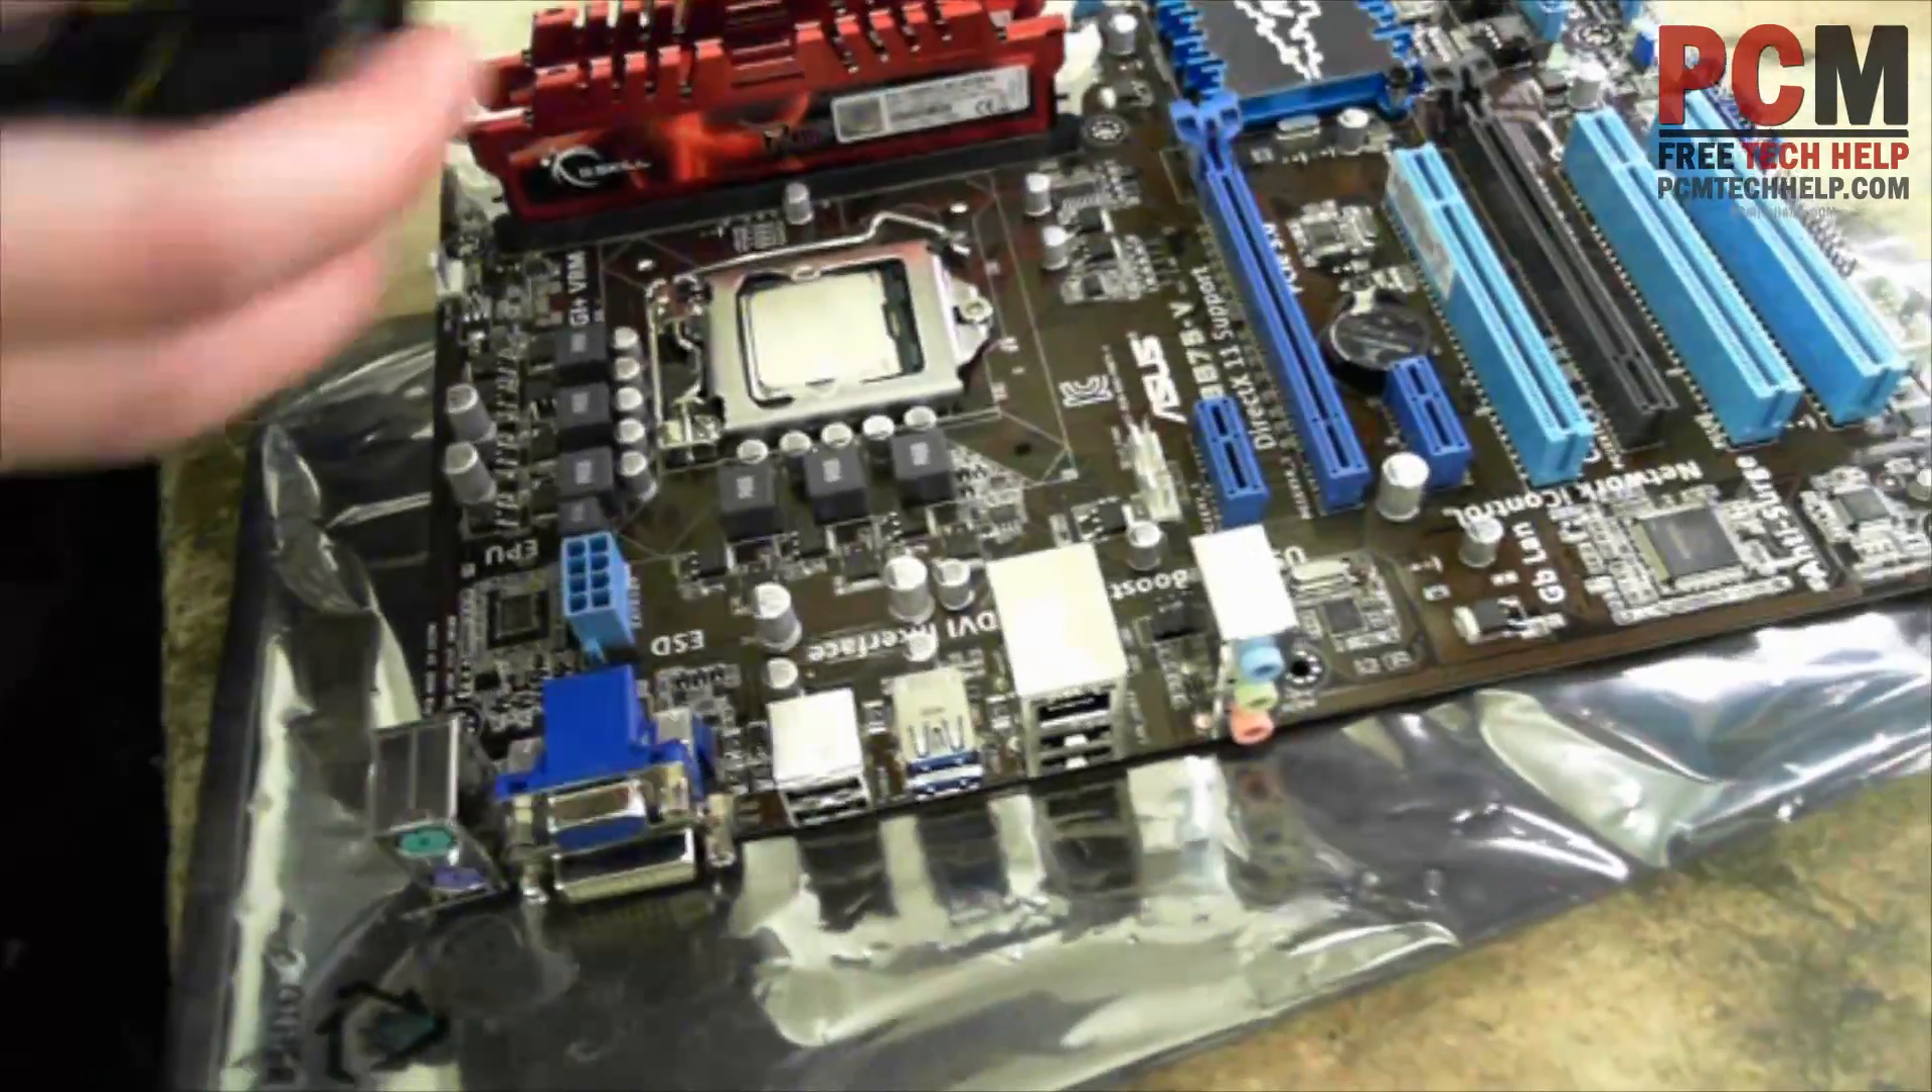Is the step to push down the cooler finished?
No.